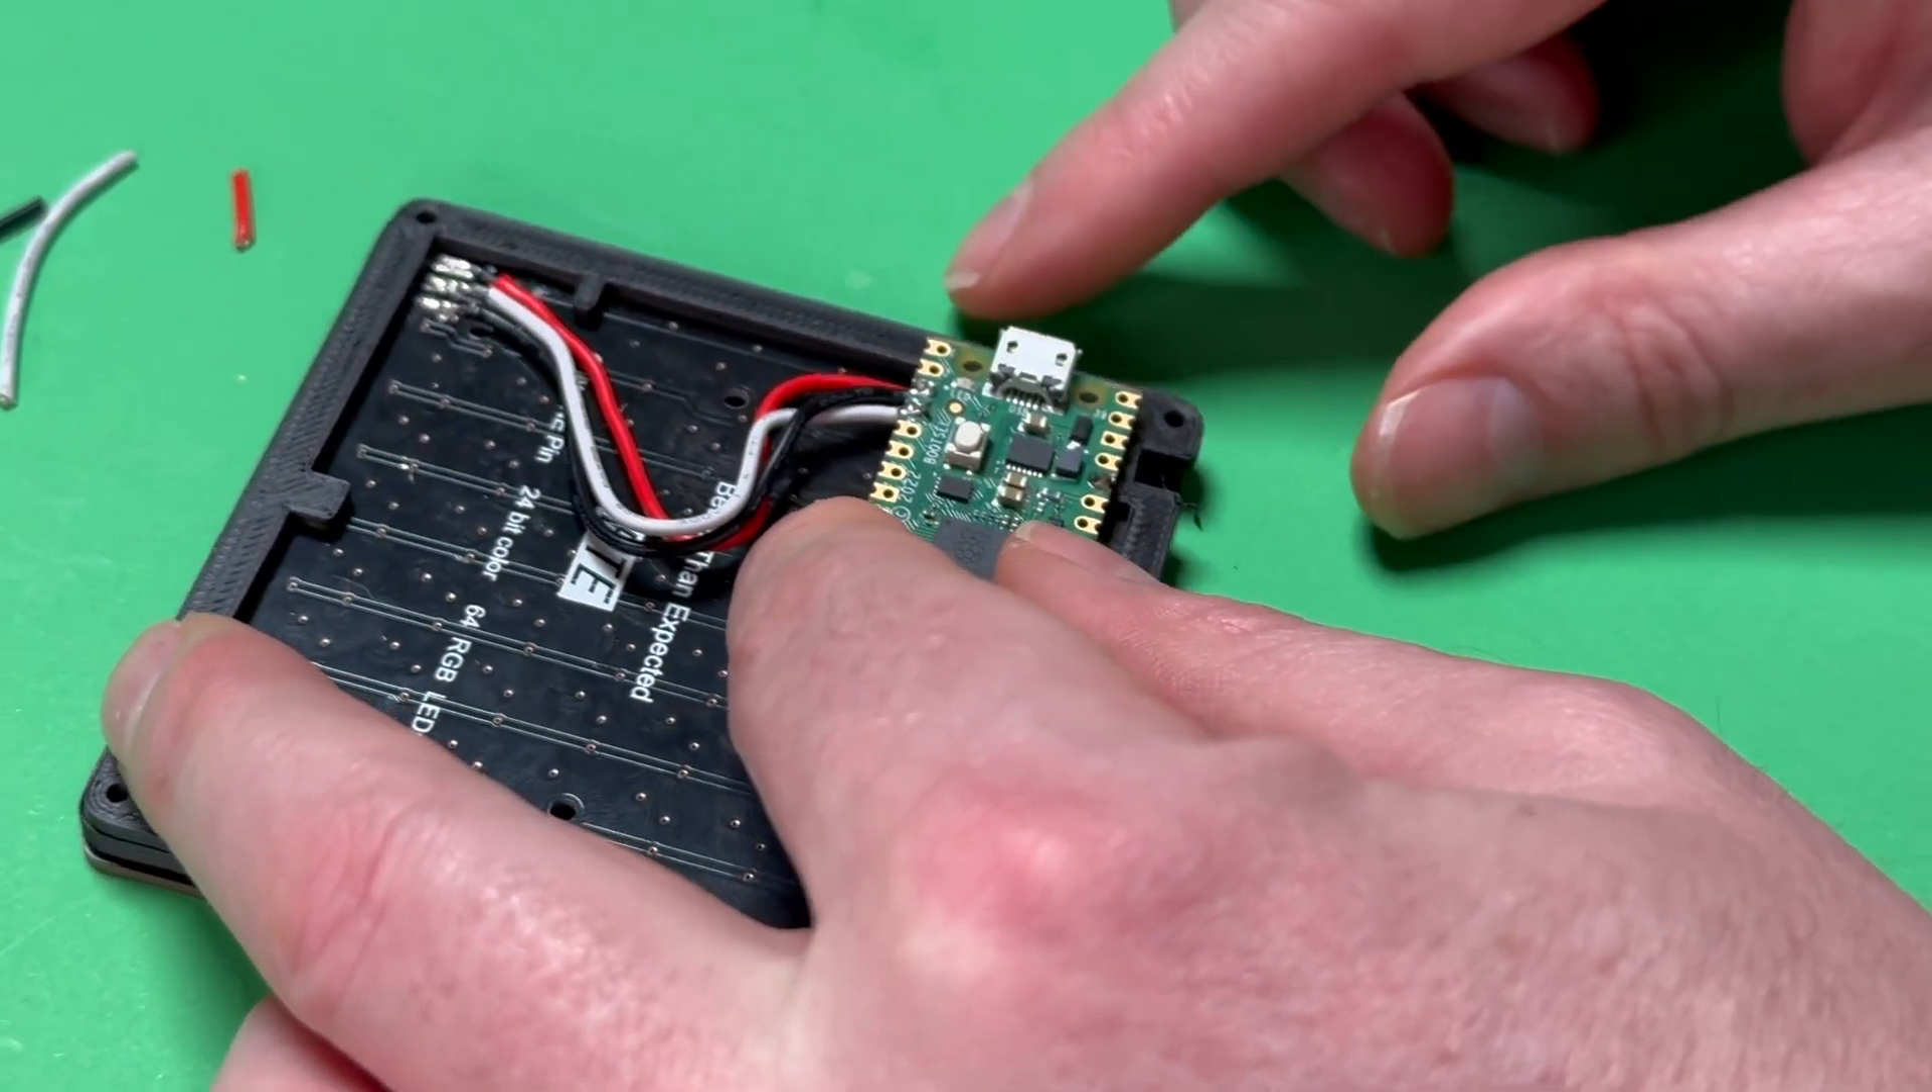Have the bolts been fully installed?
No.